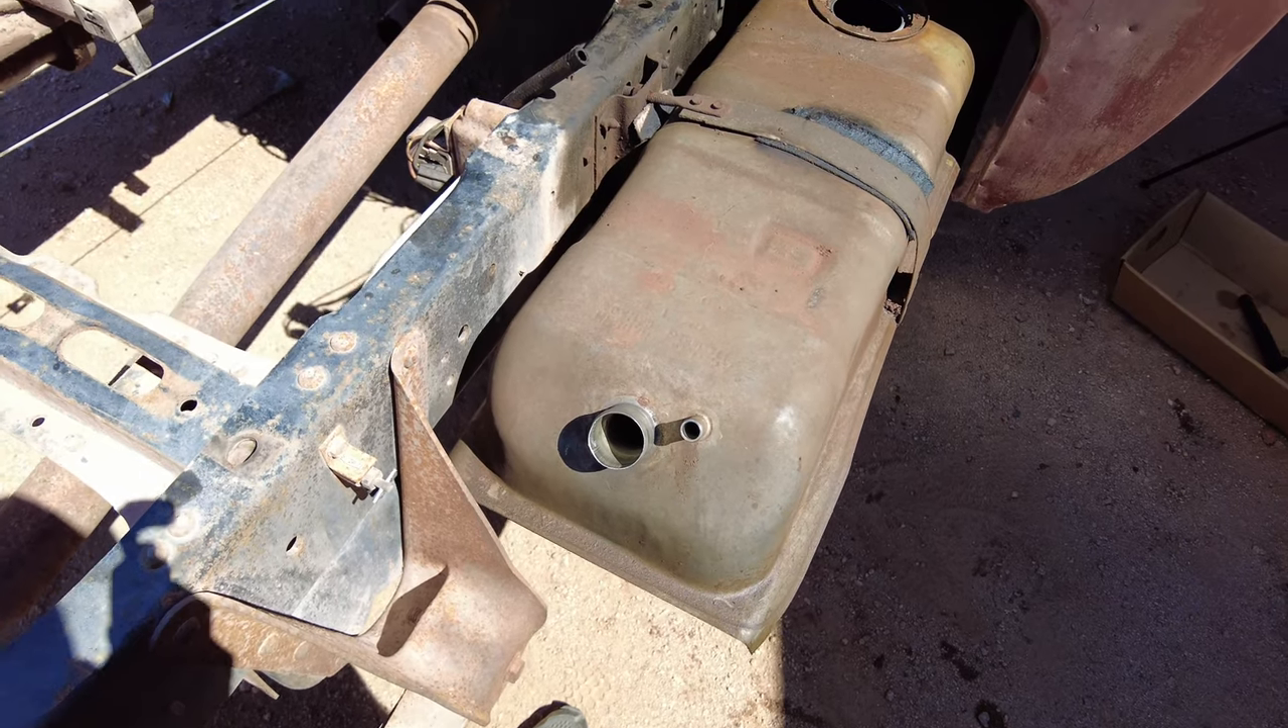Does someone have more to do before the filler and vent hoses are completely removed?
No.